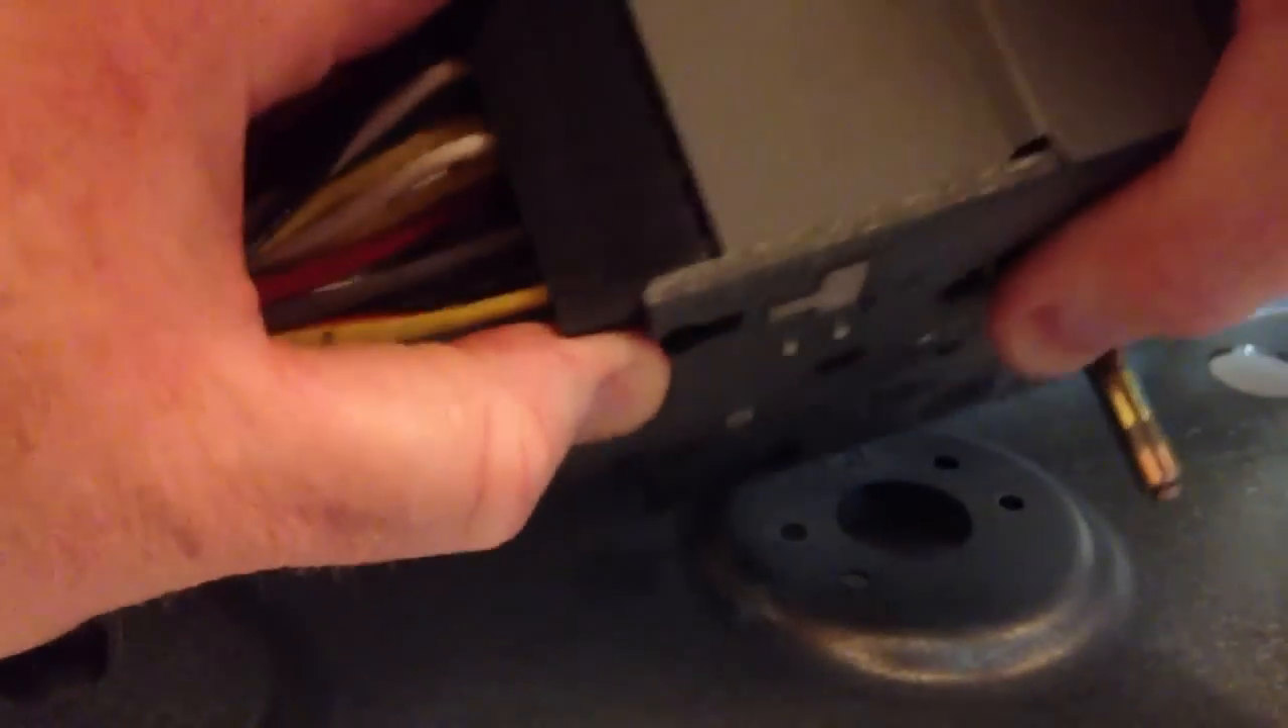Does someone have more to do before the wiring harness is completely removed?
Yes.